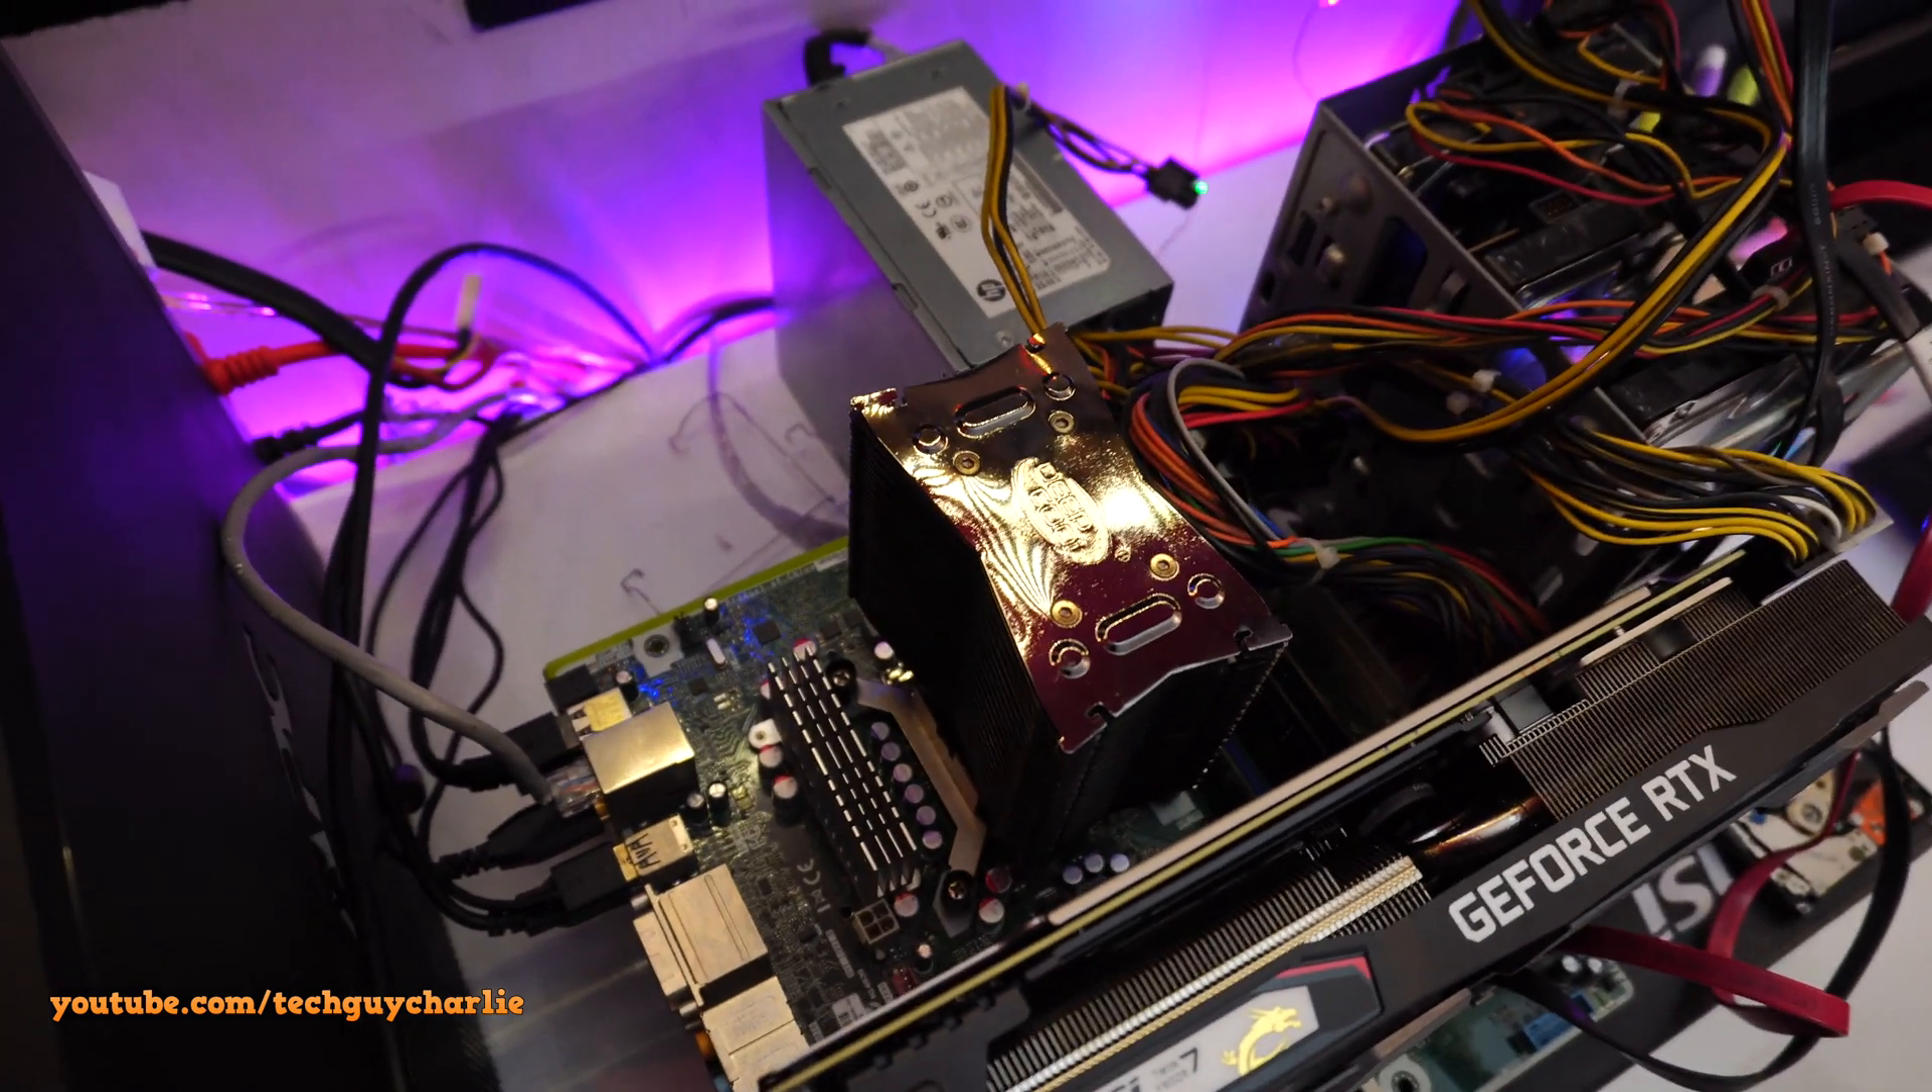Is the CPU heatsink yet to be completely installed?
No.